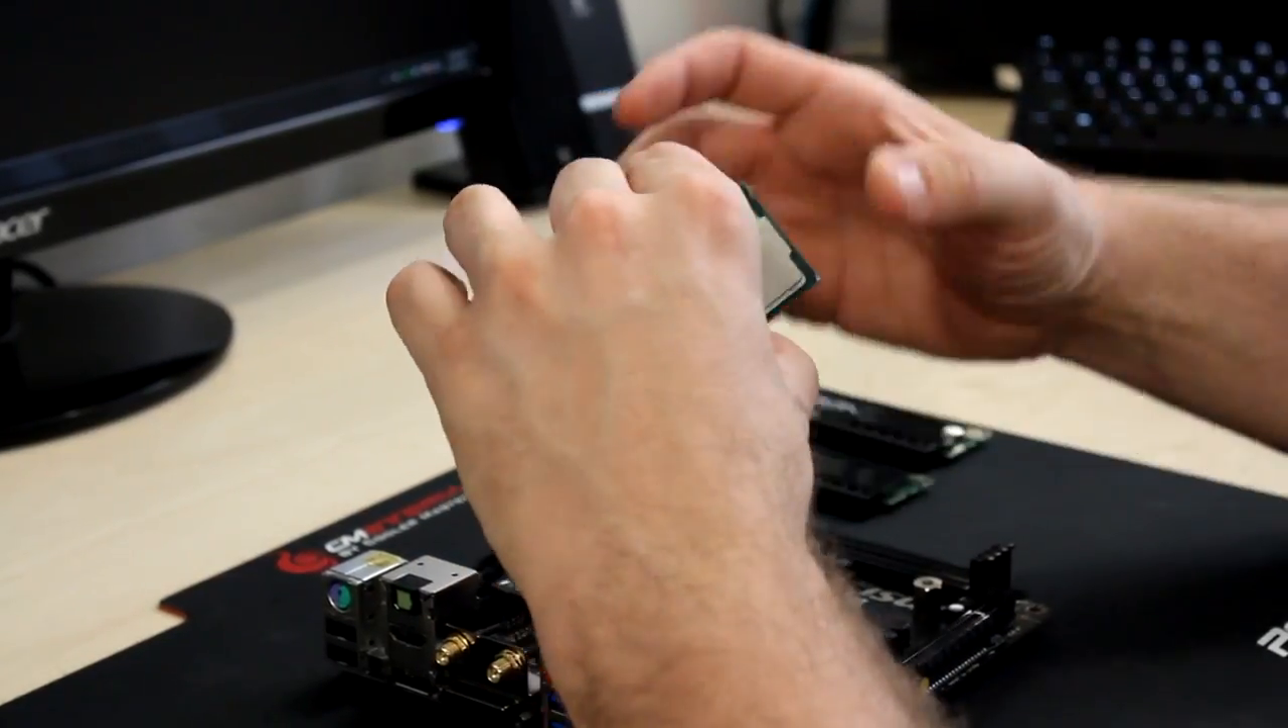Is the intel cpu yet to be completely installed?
Yes.